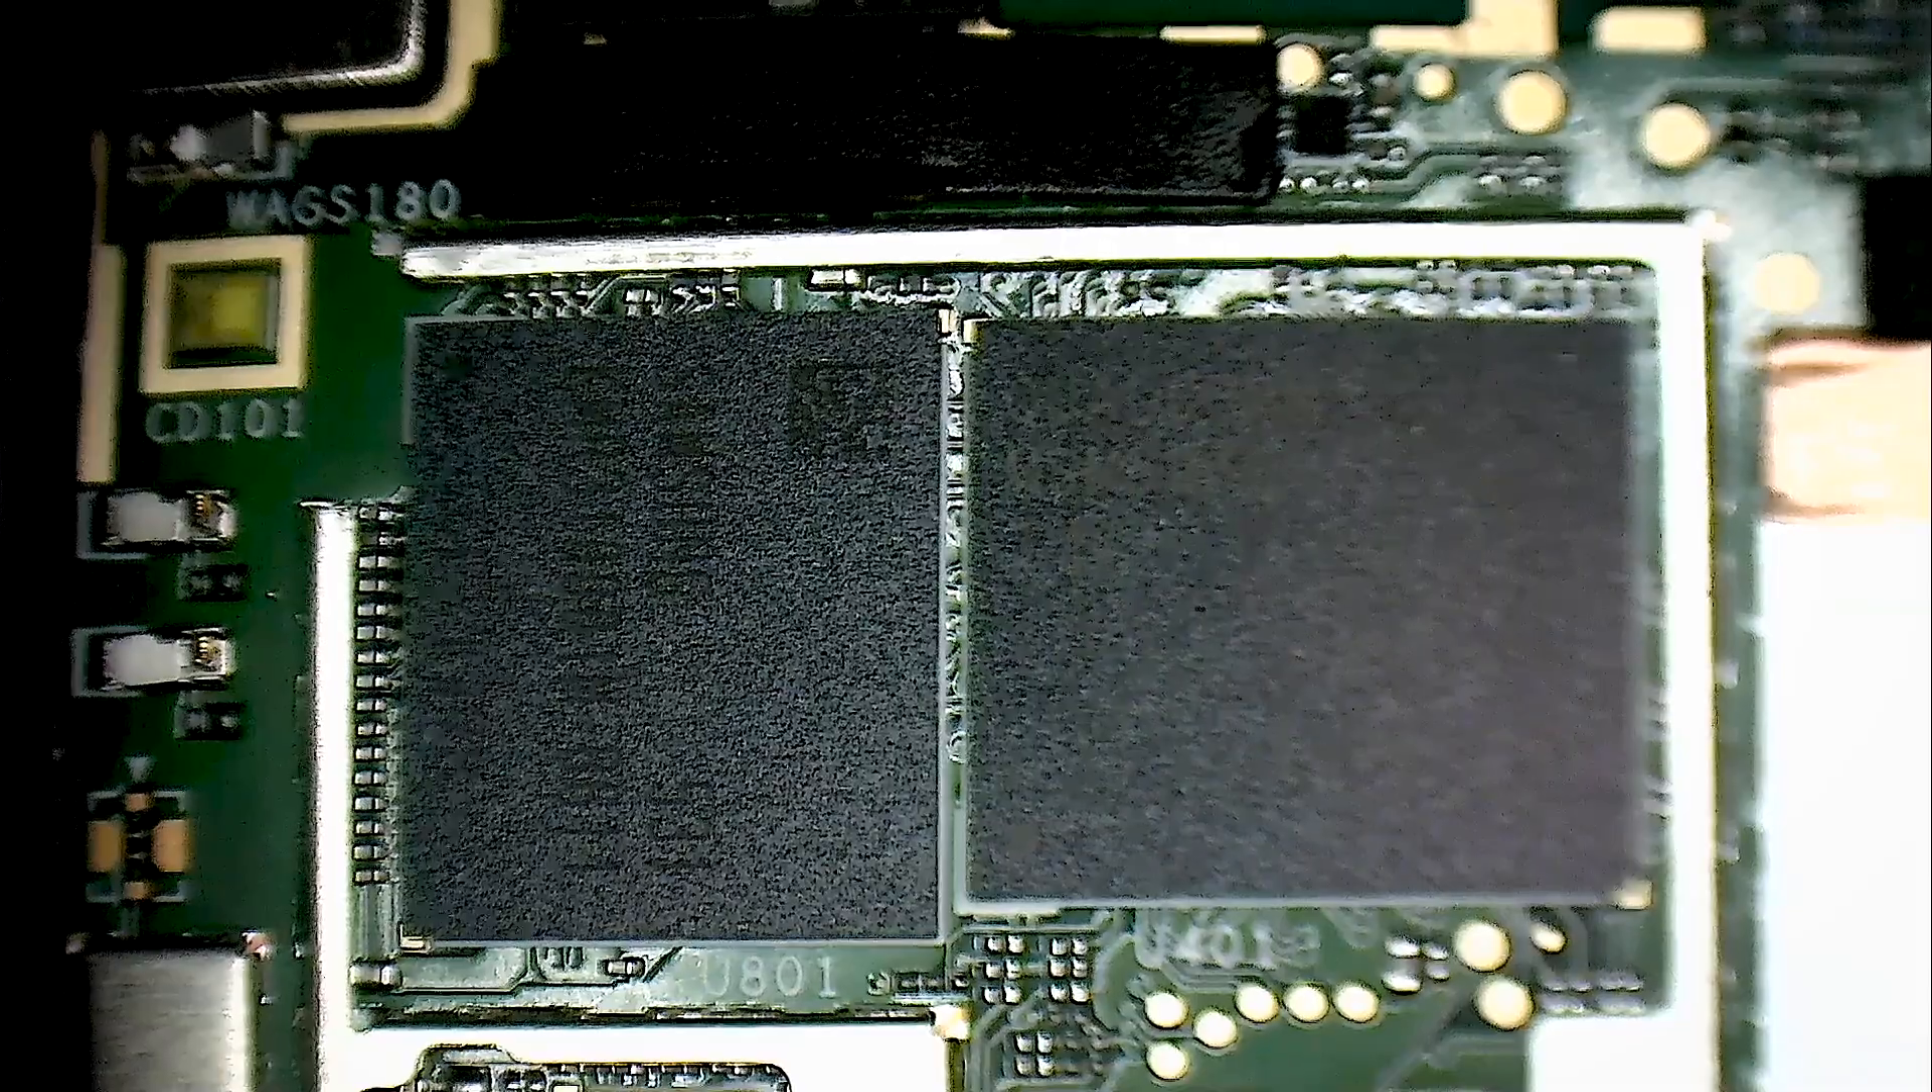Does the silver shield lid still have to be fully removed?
No.